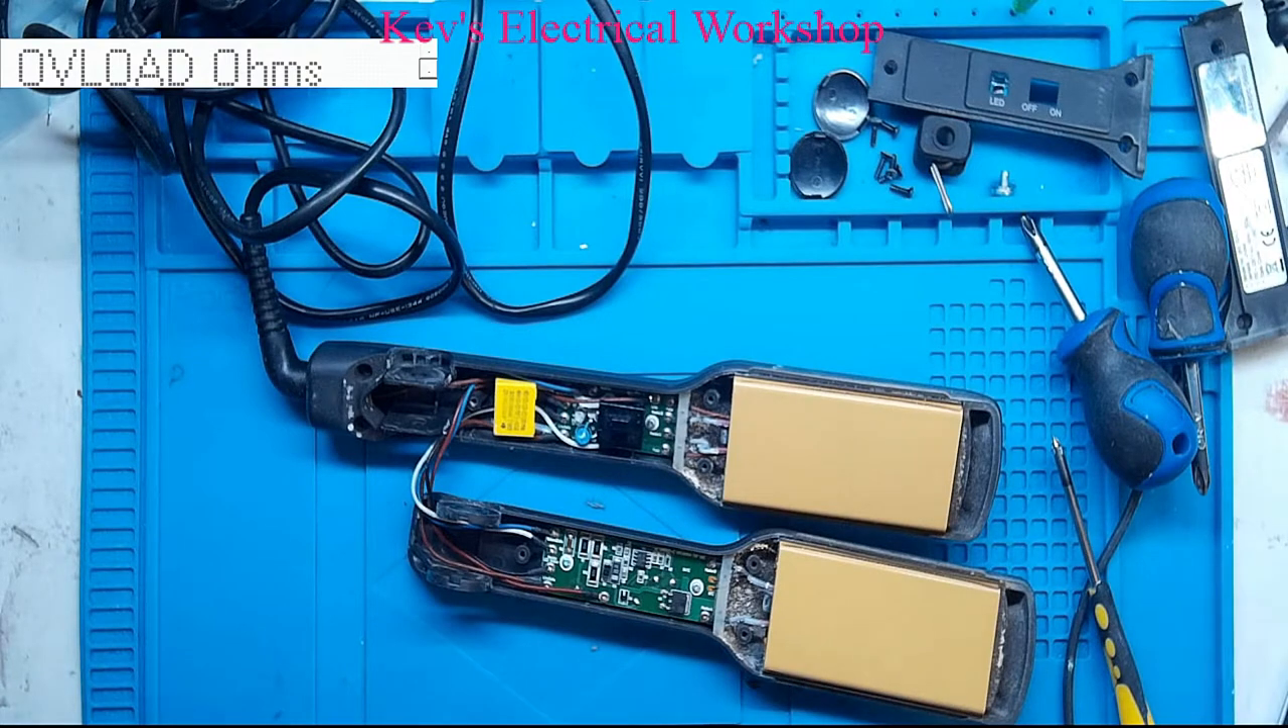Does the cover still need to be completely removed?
No.